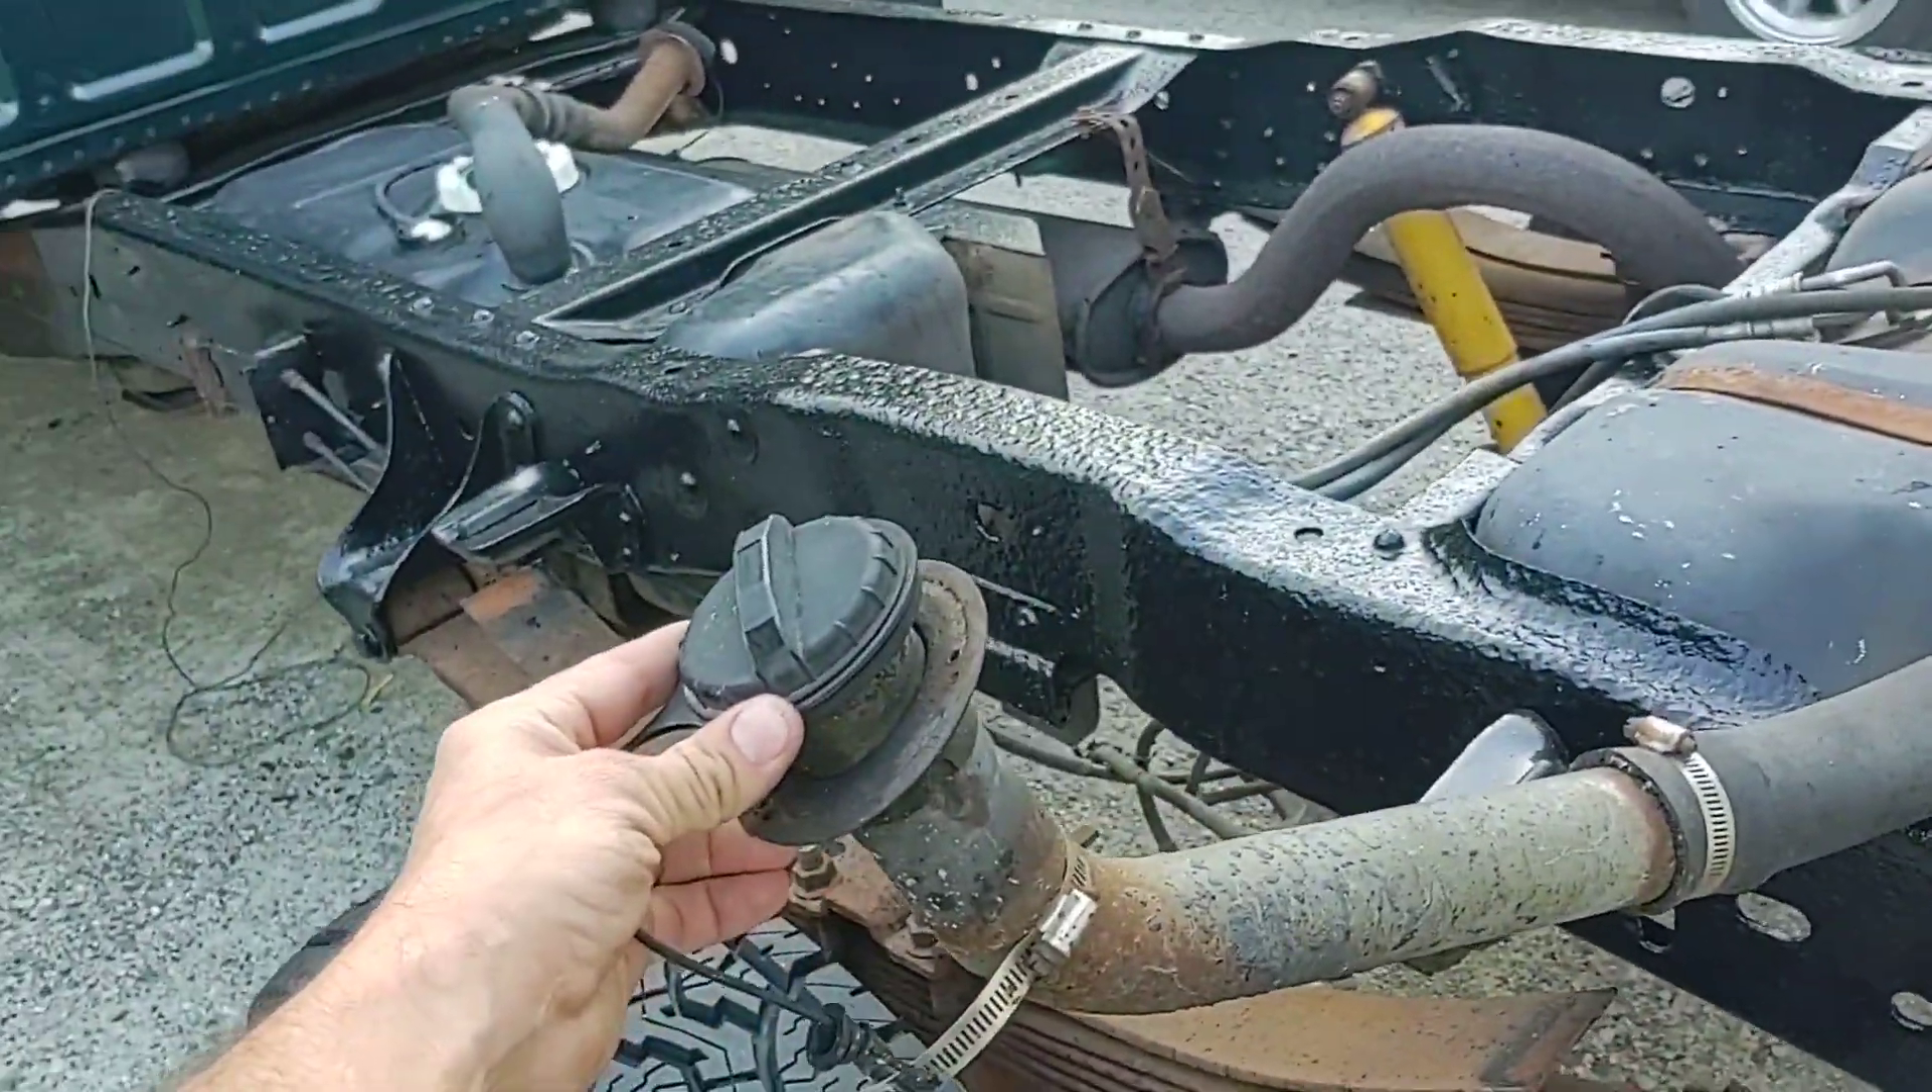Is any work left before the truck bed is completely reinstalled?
Yes.